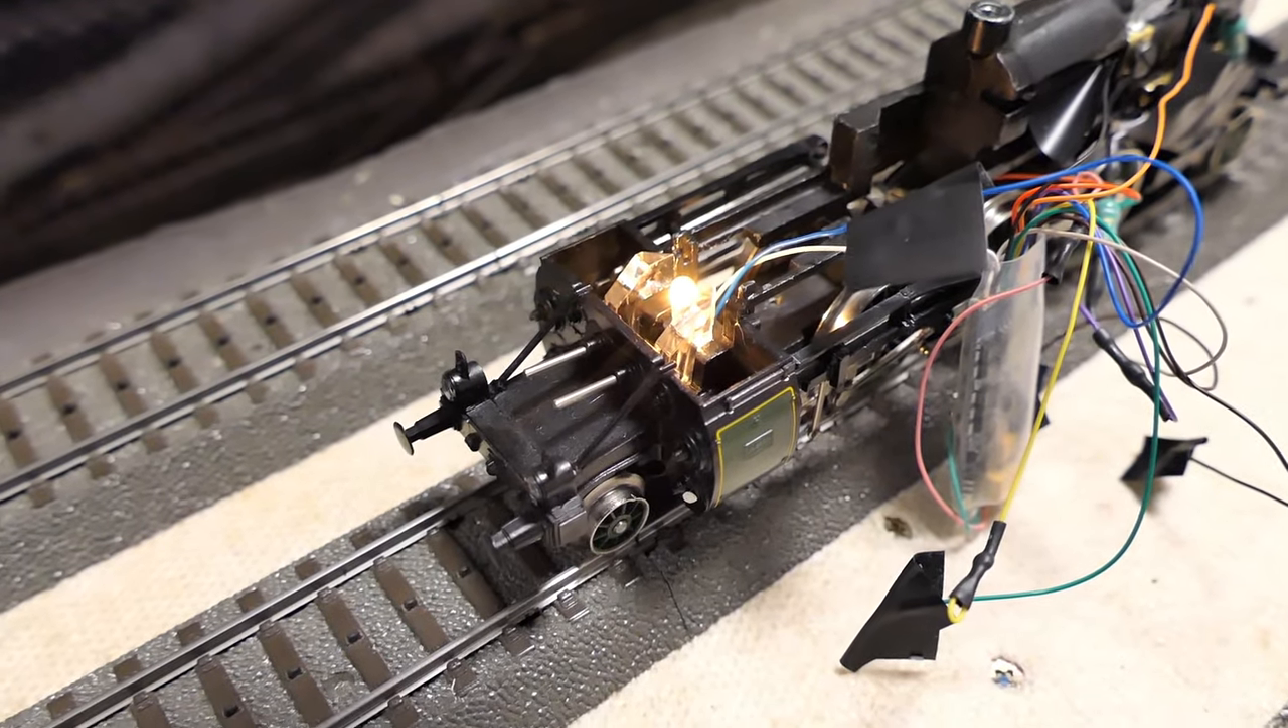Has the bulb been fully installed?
Yes.